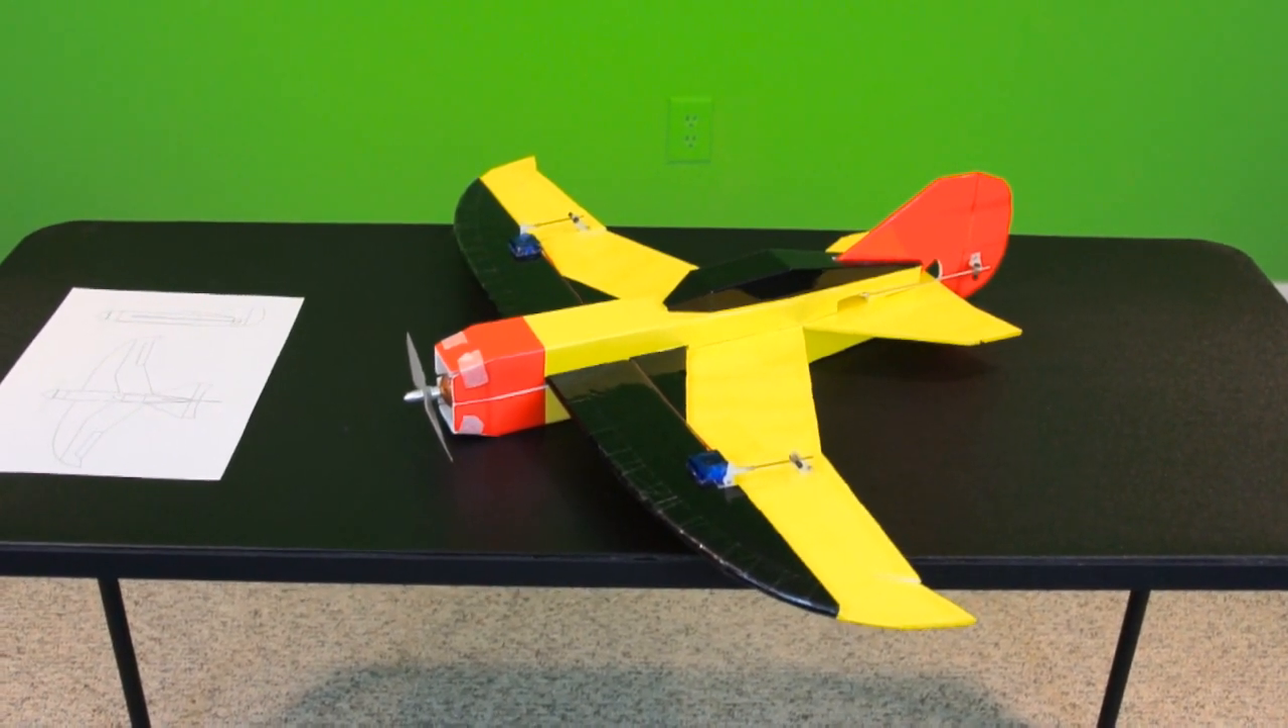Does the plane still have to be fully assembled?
No.